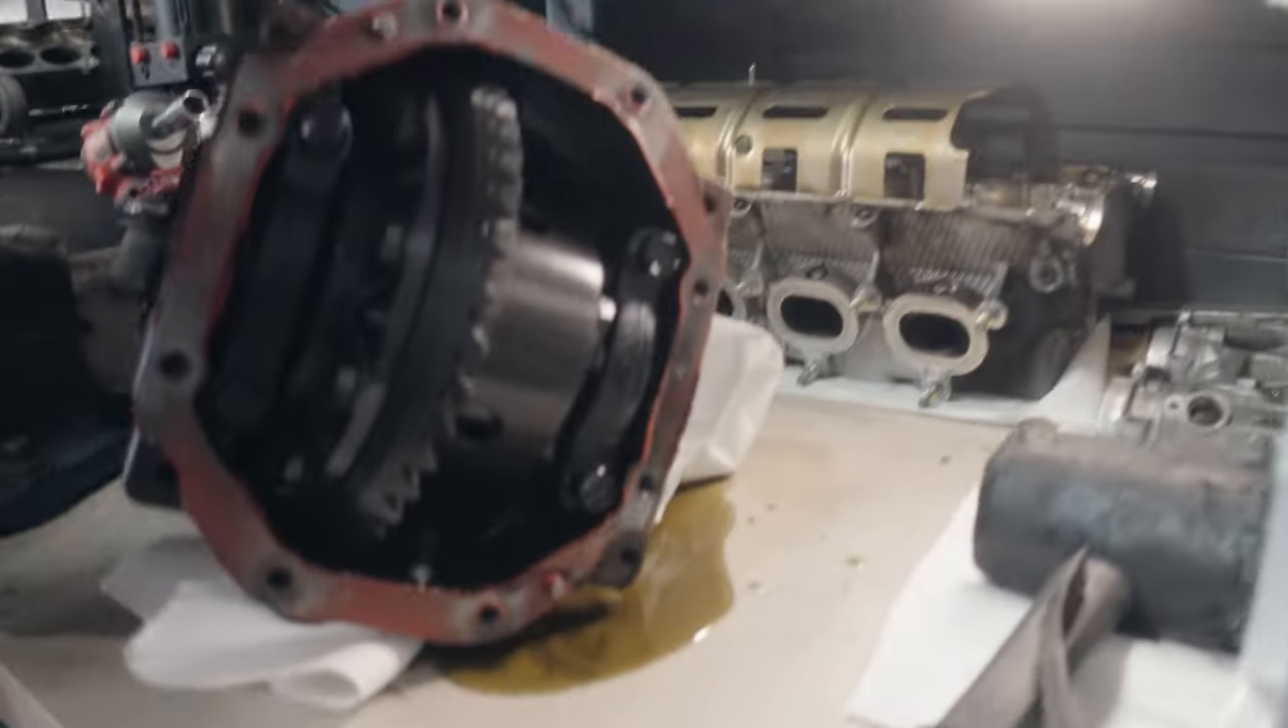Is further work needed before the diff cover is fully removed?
No.